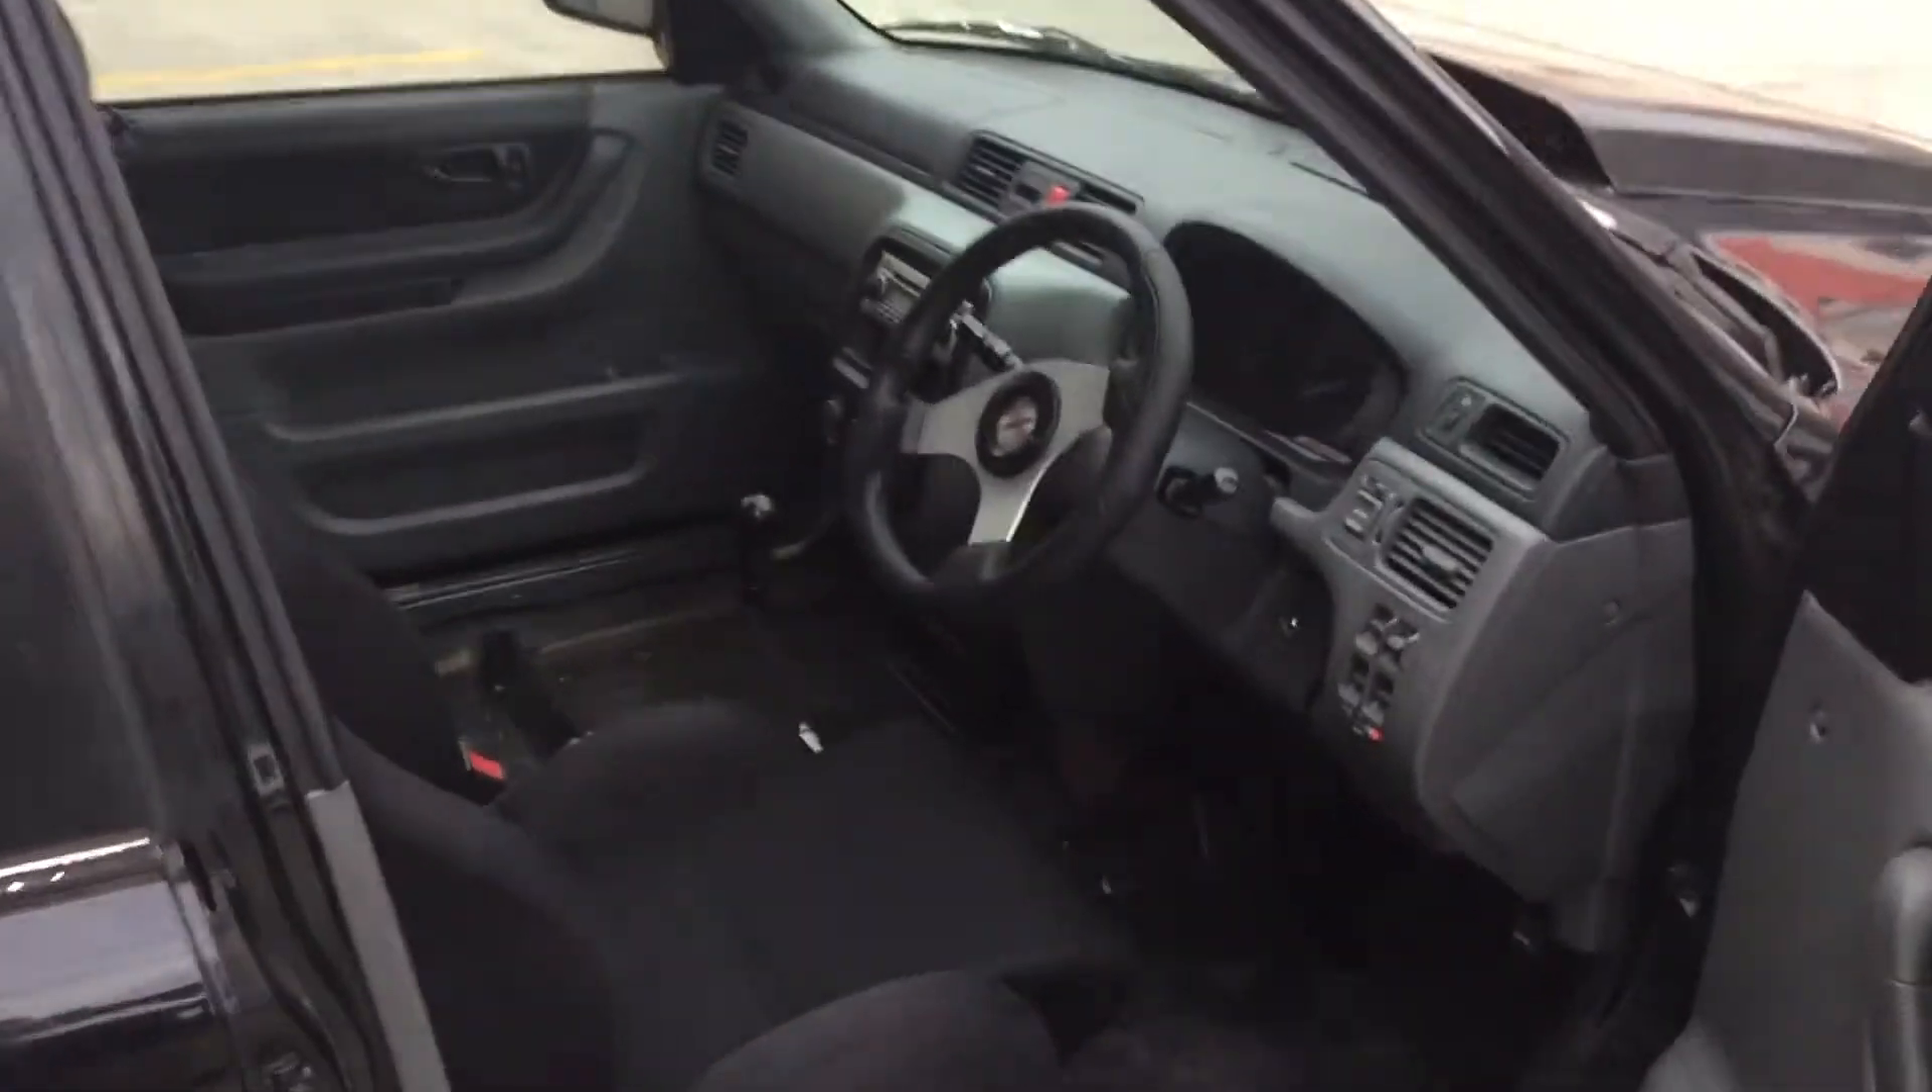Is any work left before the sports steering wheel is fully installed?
No.